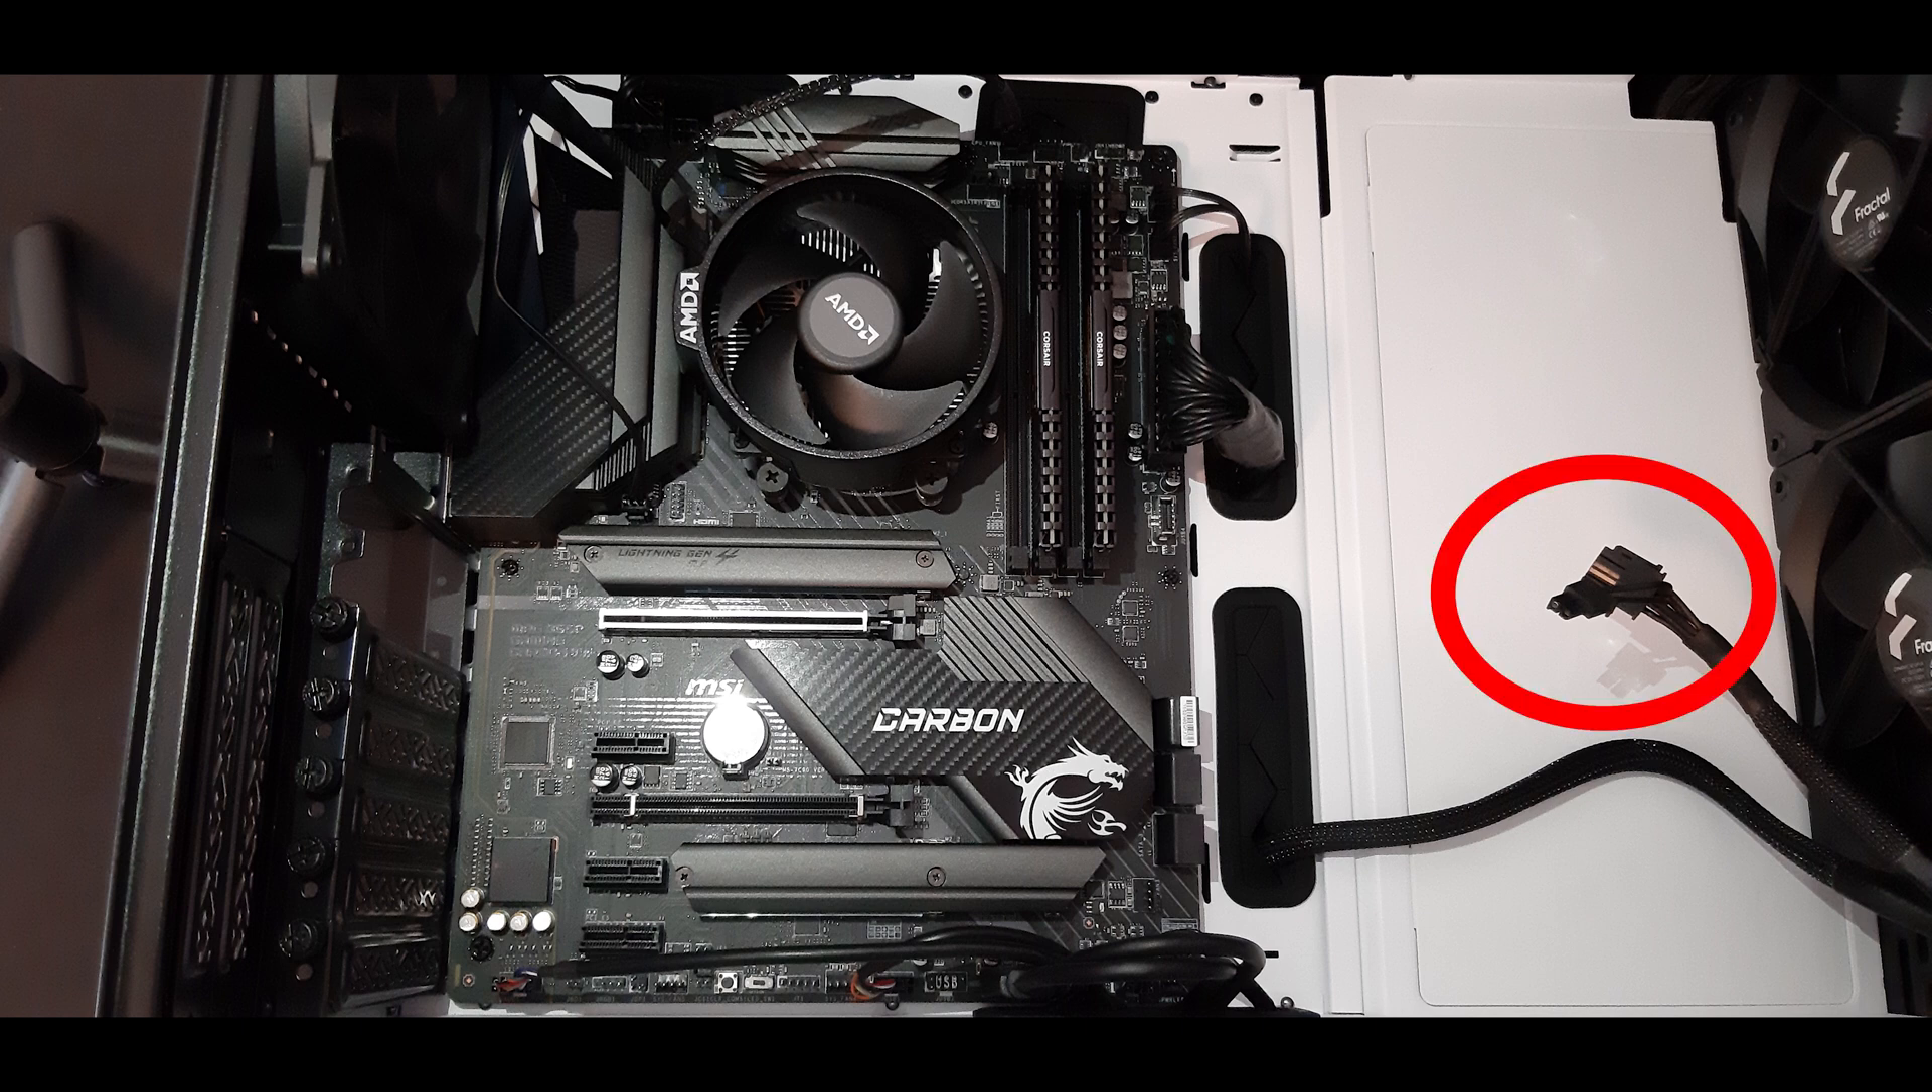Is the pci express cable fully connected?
No.